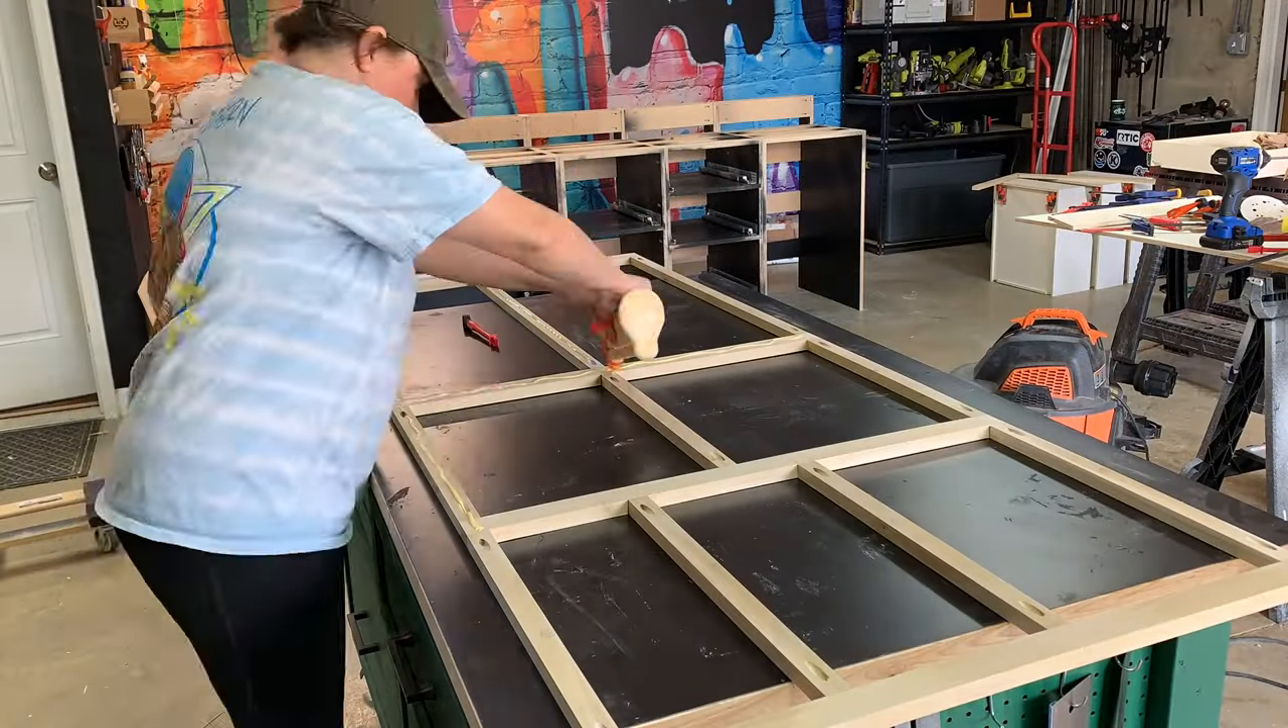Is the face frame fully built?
Yes.